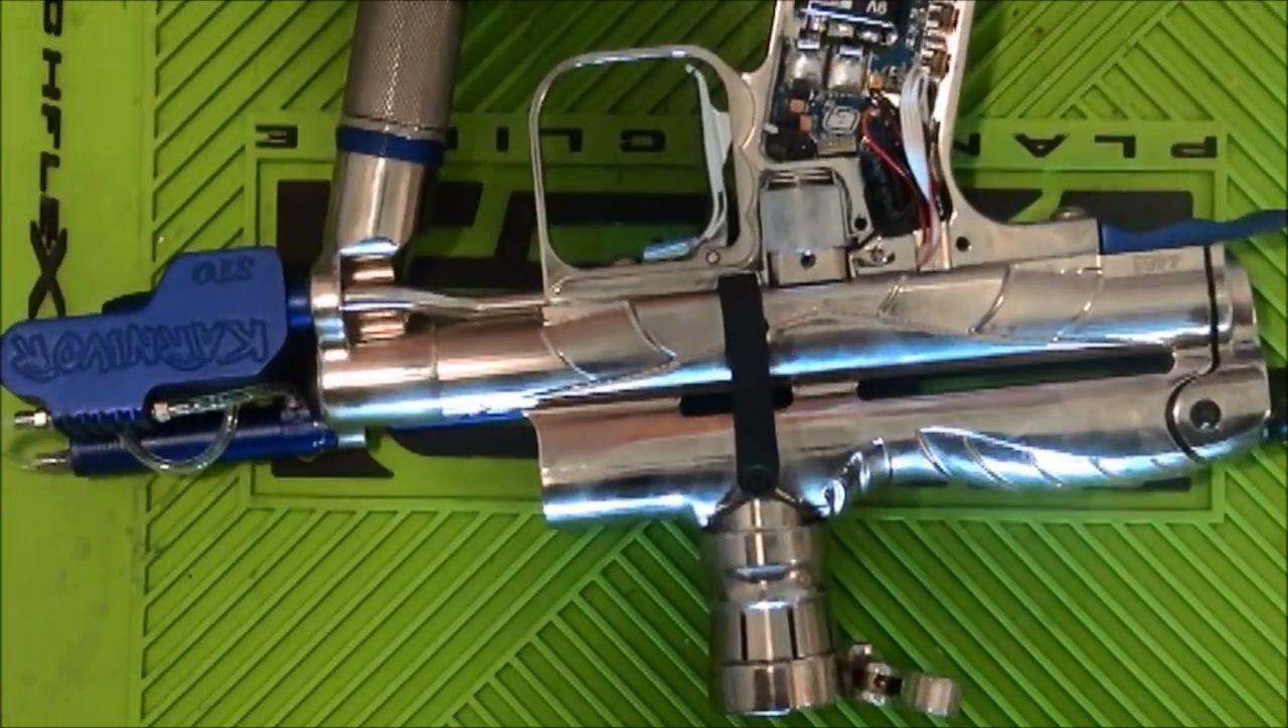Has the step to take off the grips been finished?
Yes.